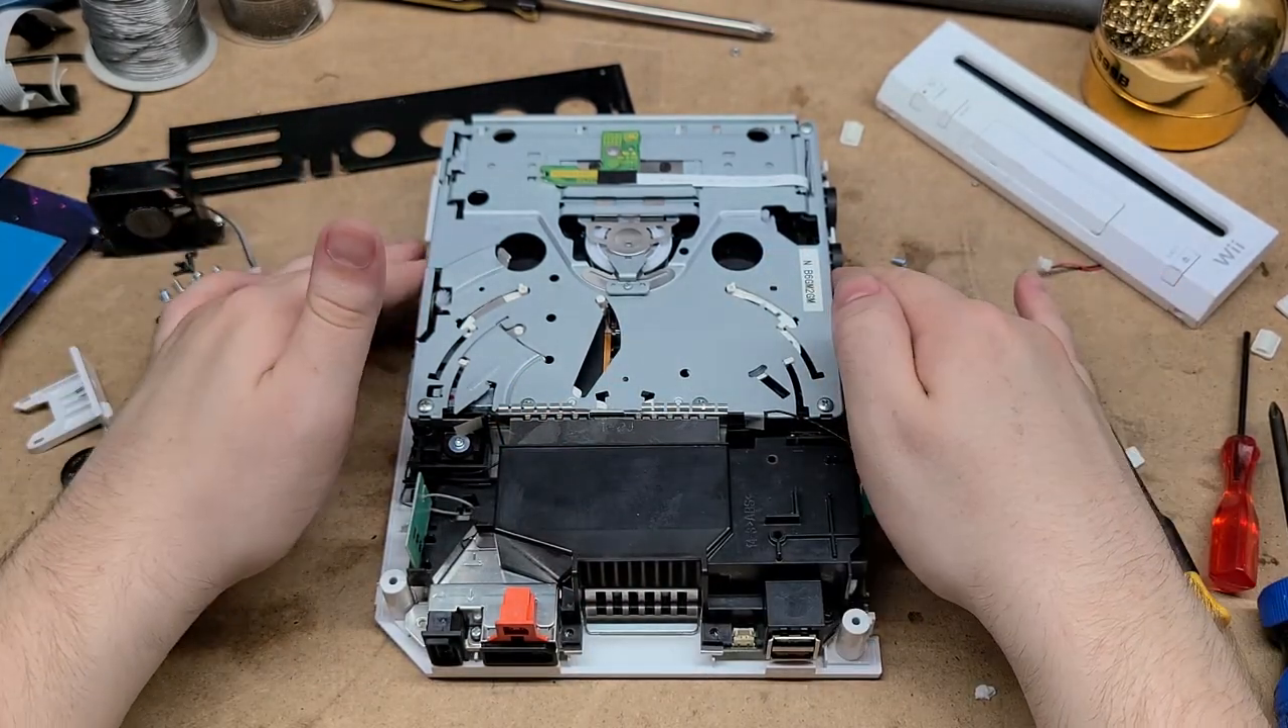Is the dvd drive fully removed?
No.